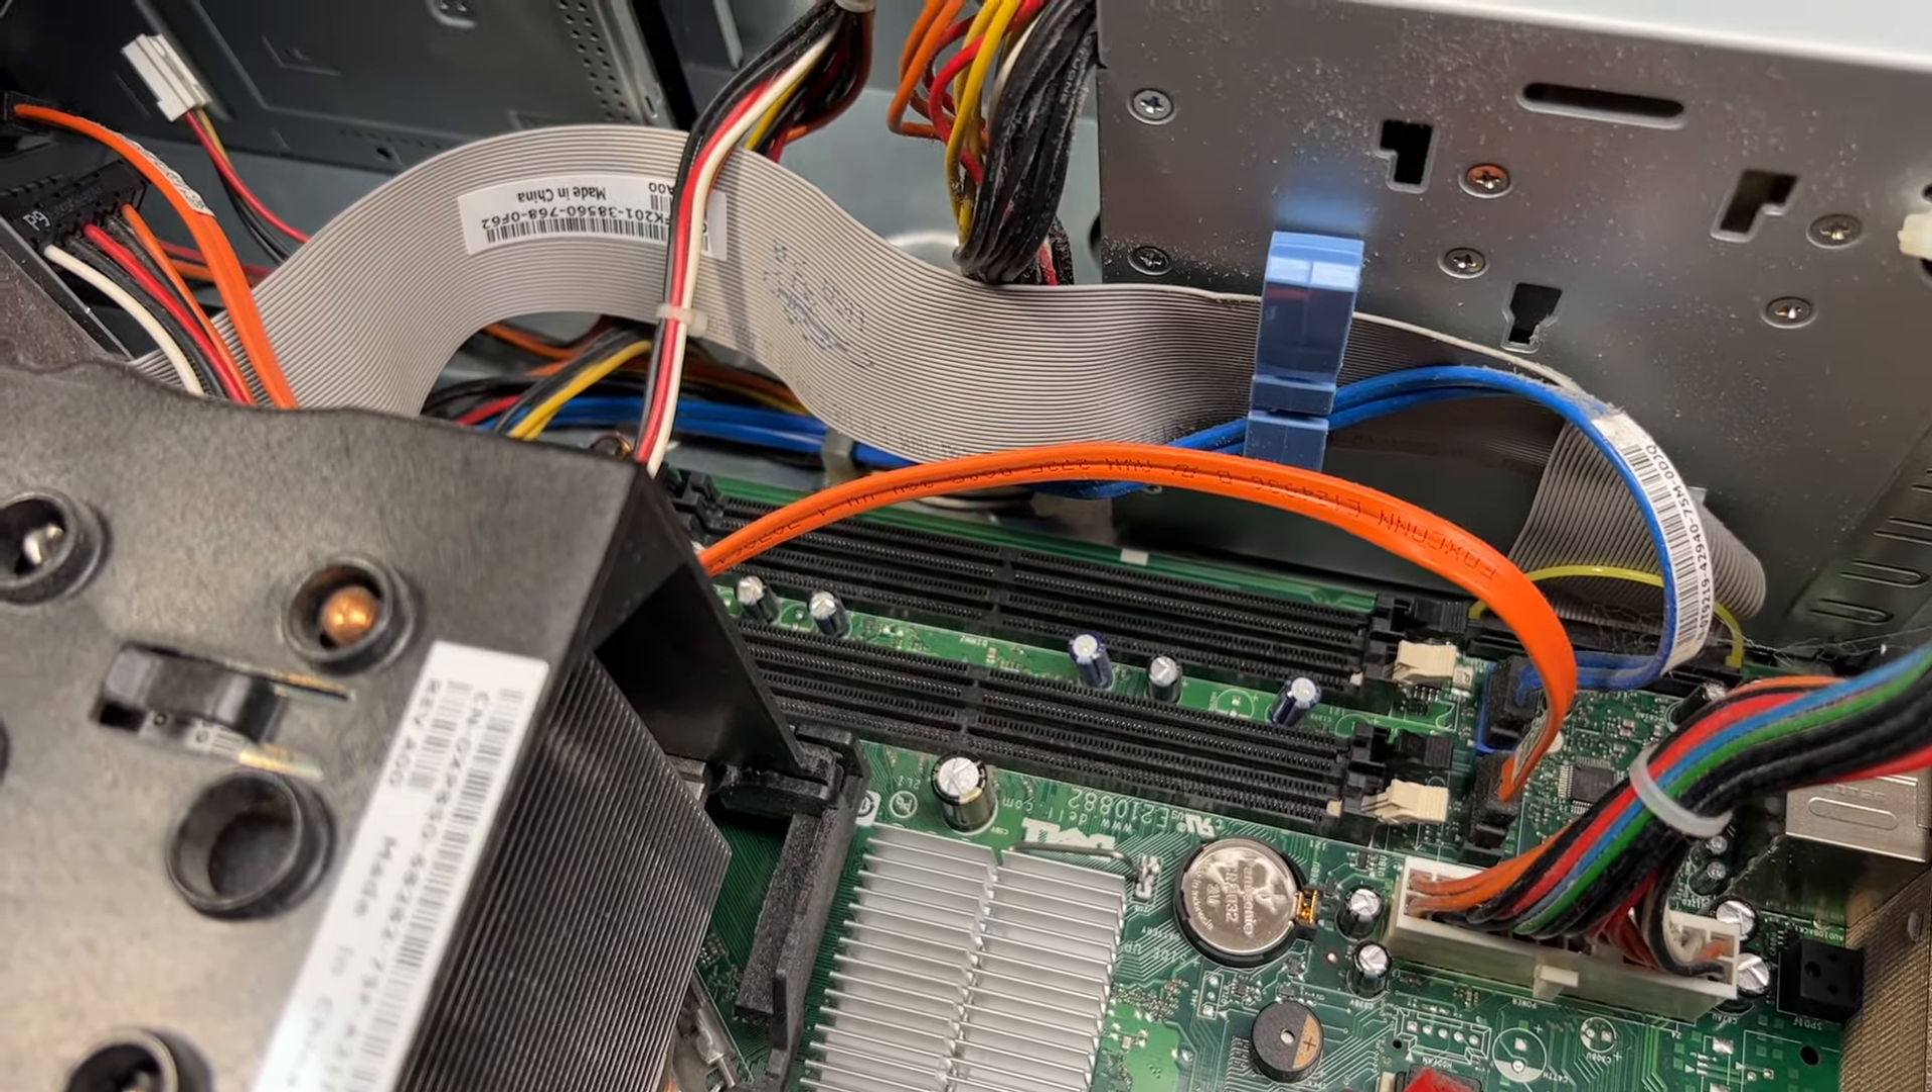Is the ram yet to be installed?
Yes.